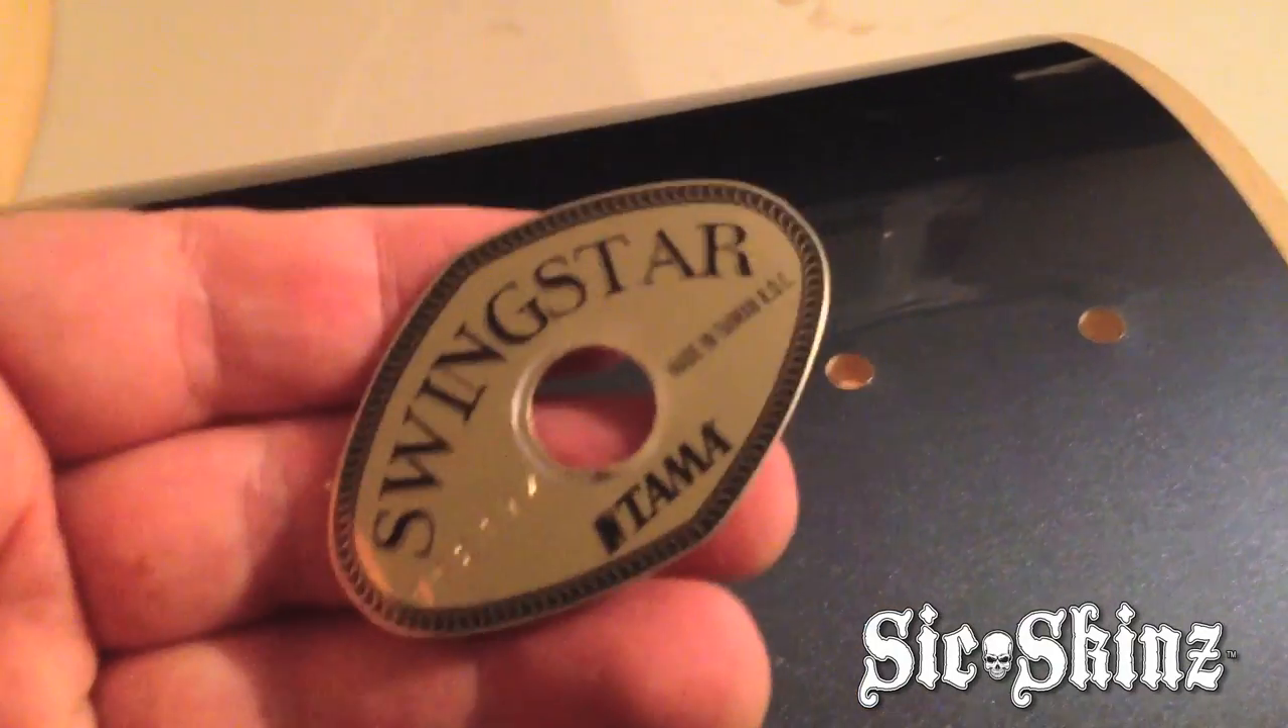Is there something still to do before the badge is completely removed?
No.